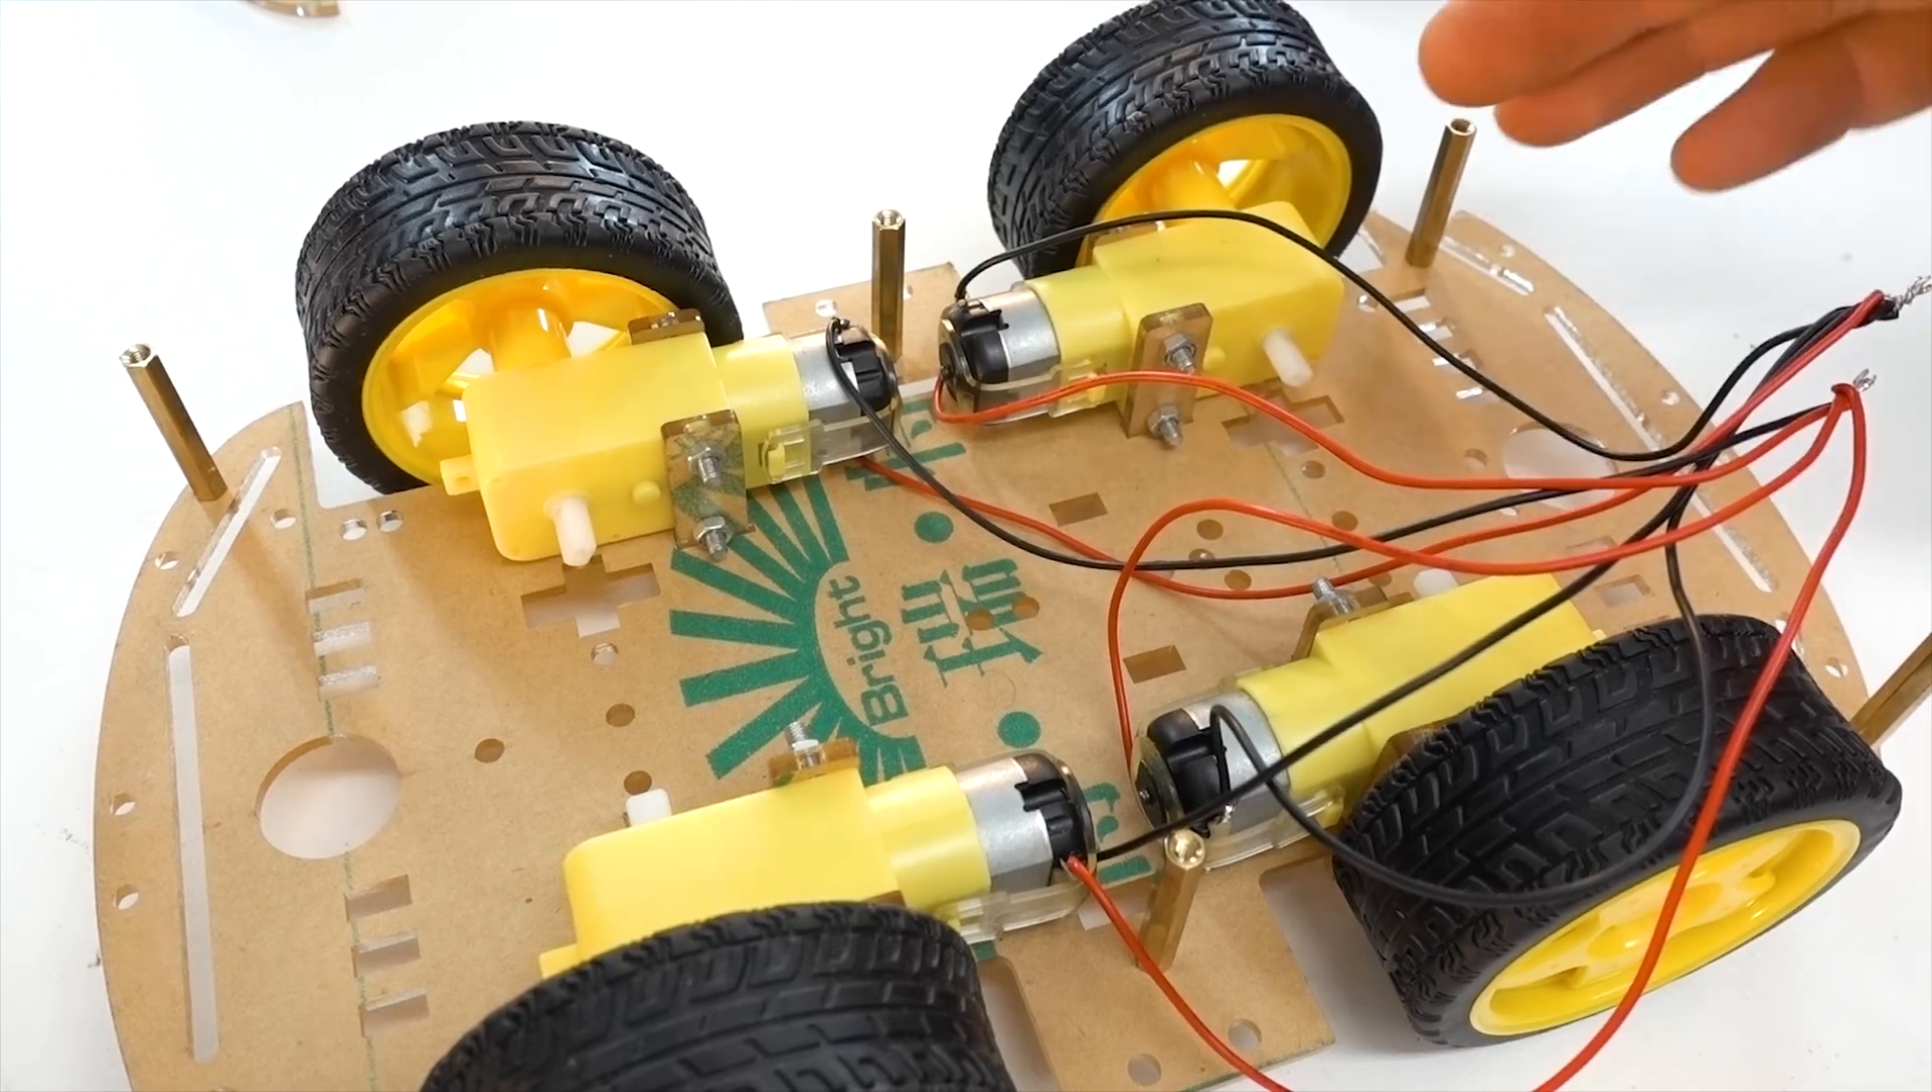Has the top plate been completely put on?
No.